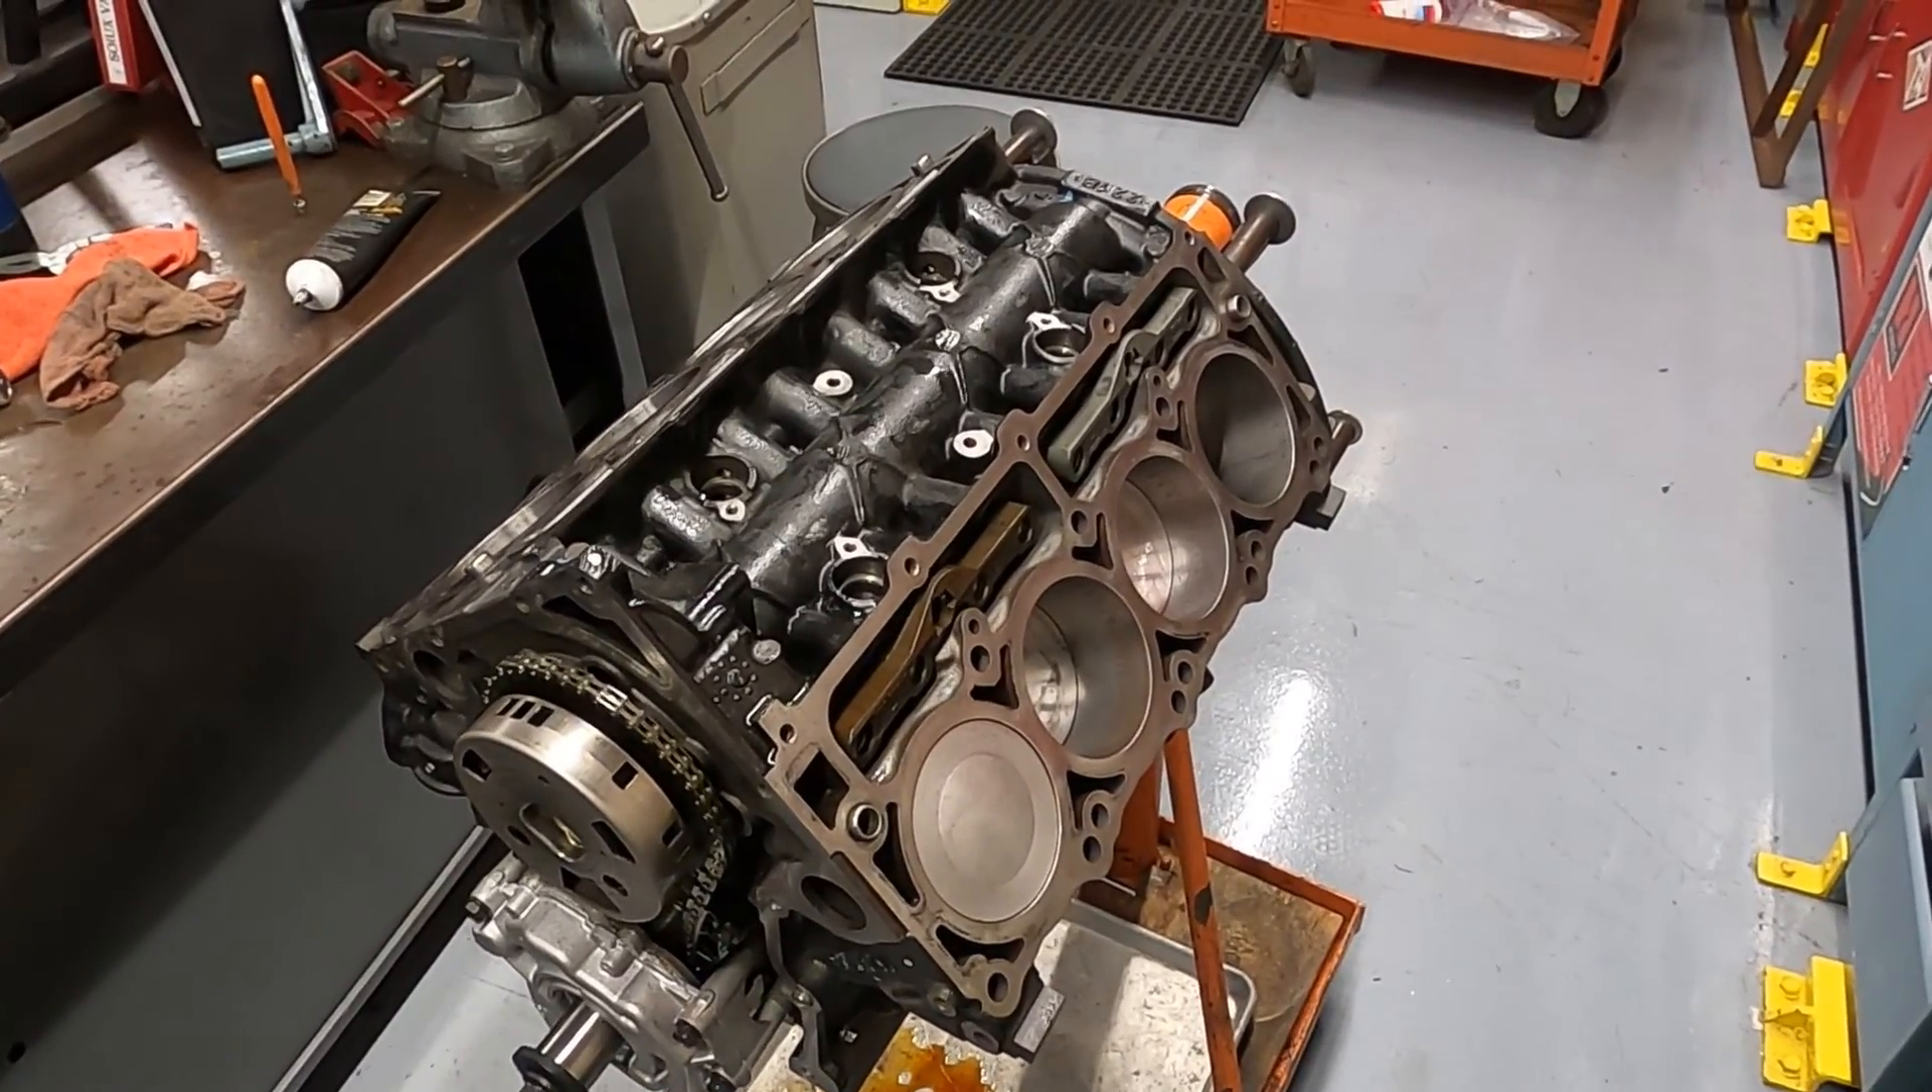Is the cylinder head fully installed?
No.